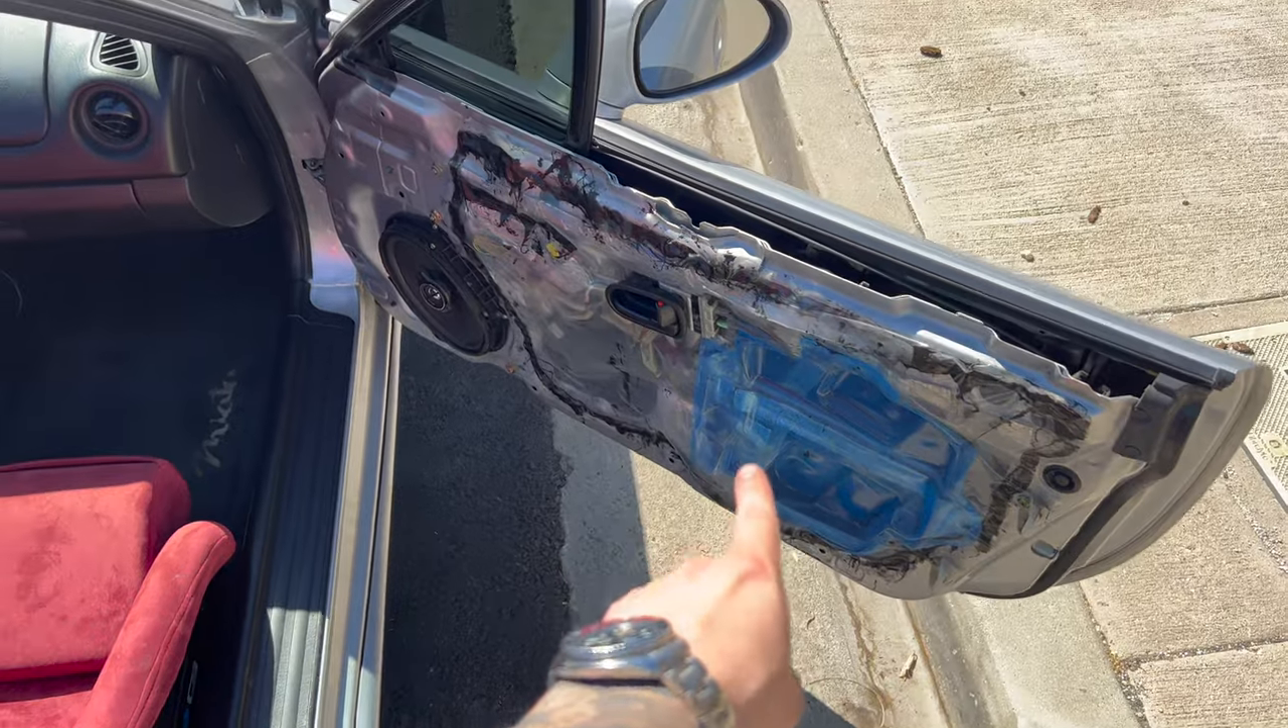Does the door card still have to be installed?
Yes.